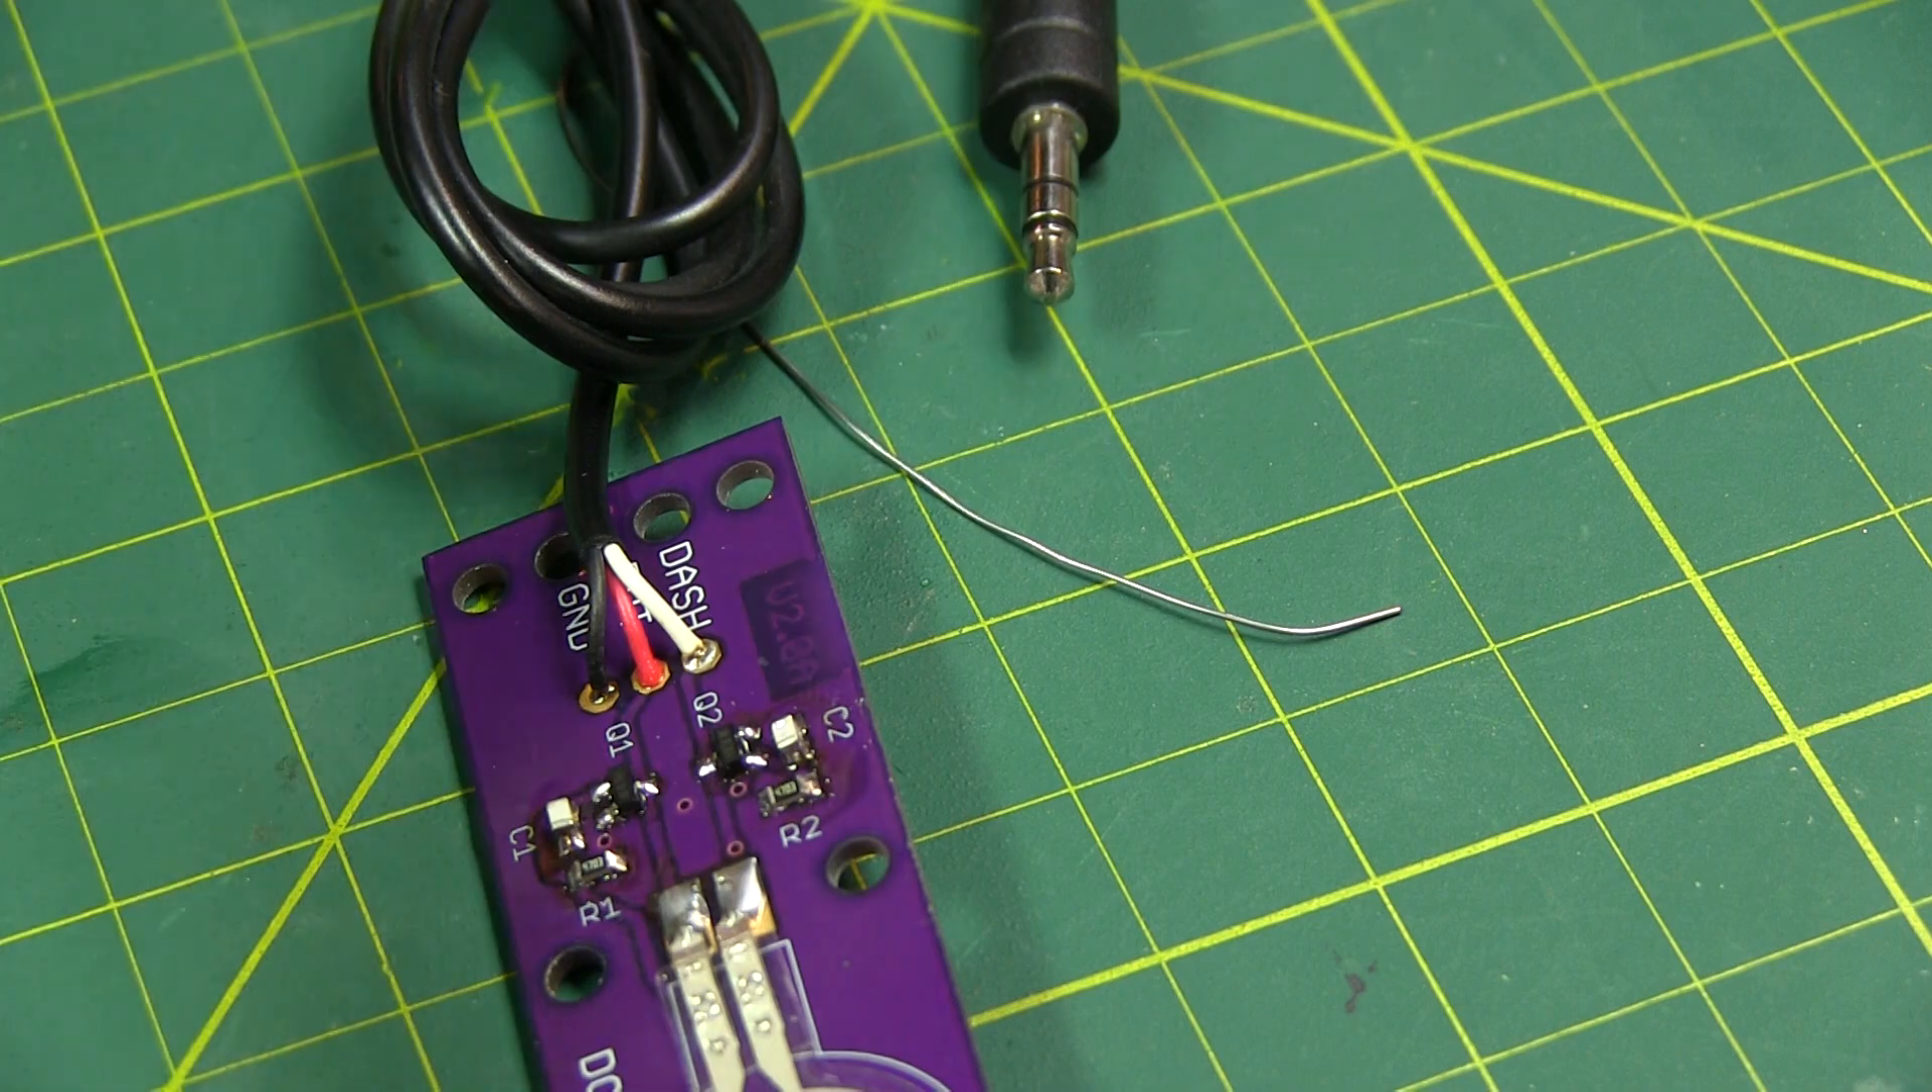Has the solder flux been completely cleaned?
No.